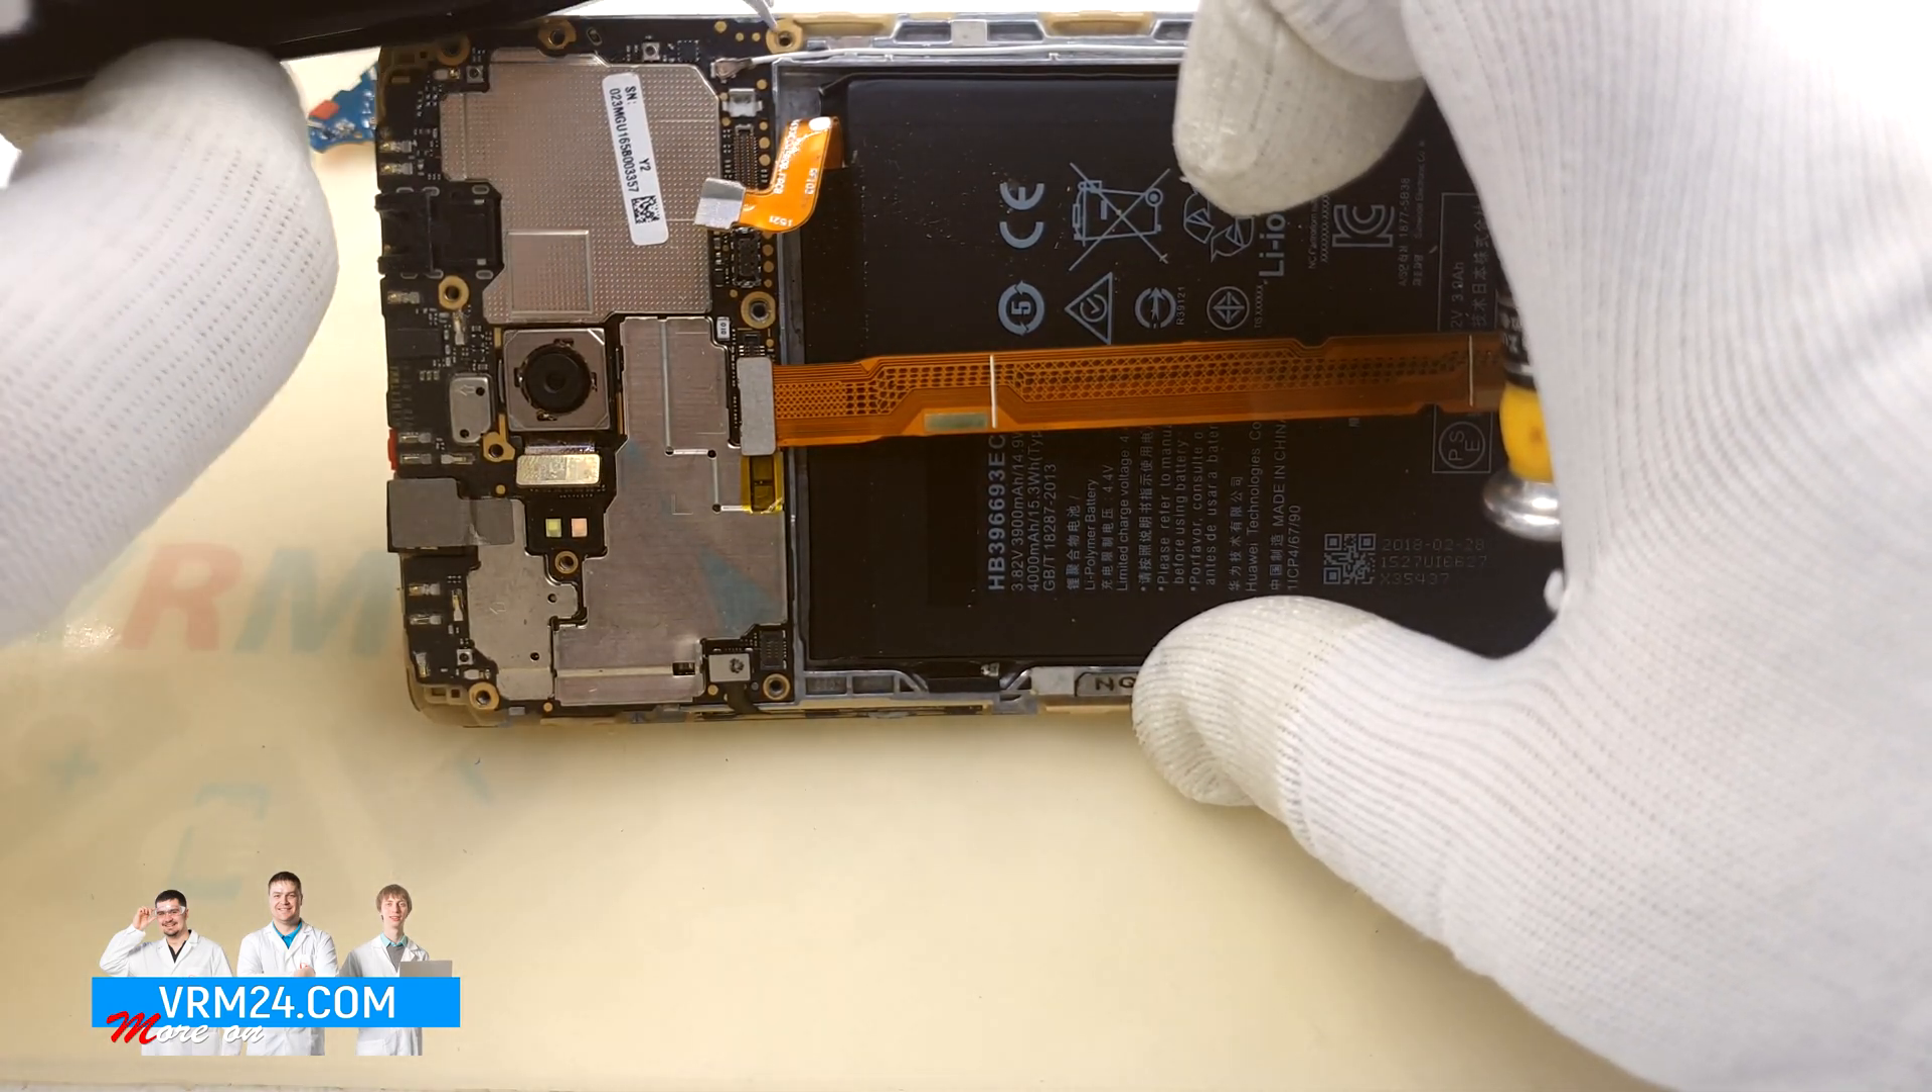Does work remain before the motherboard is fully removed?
Yes.